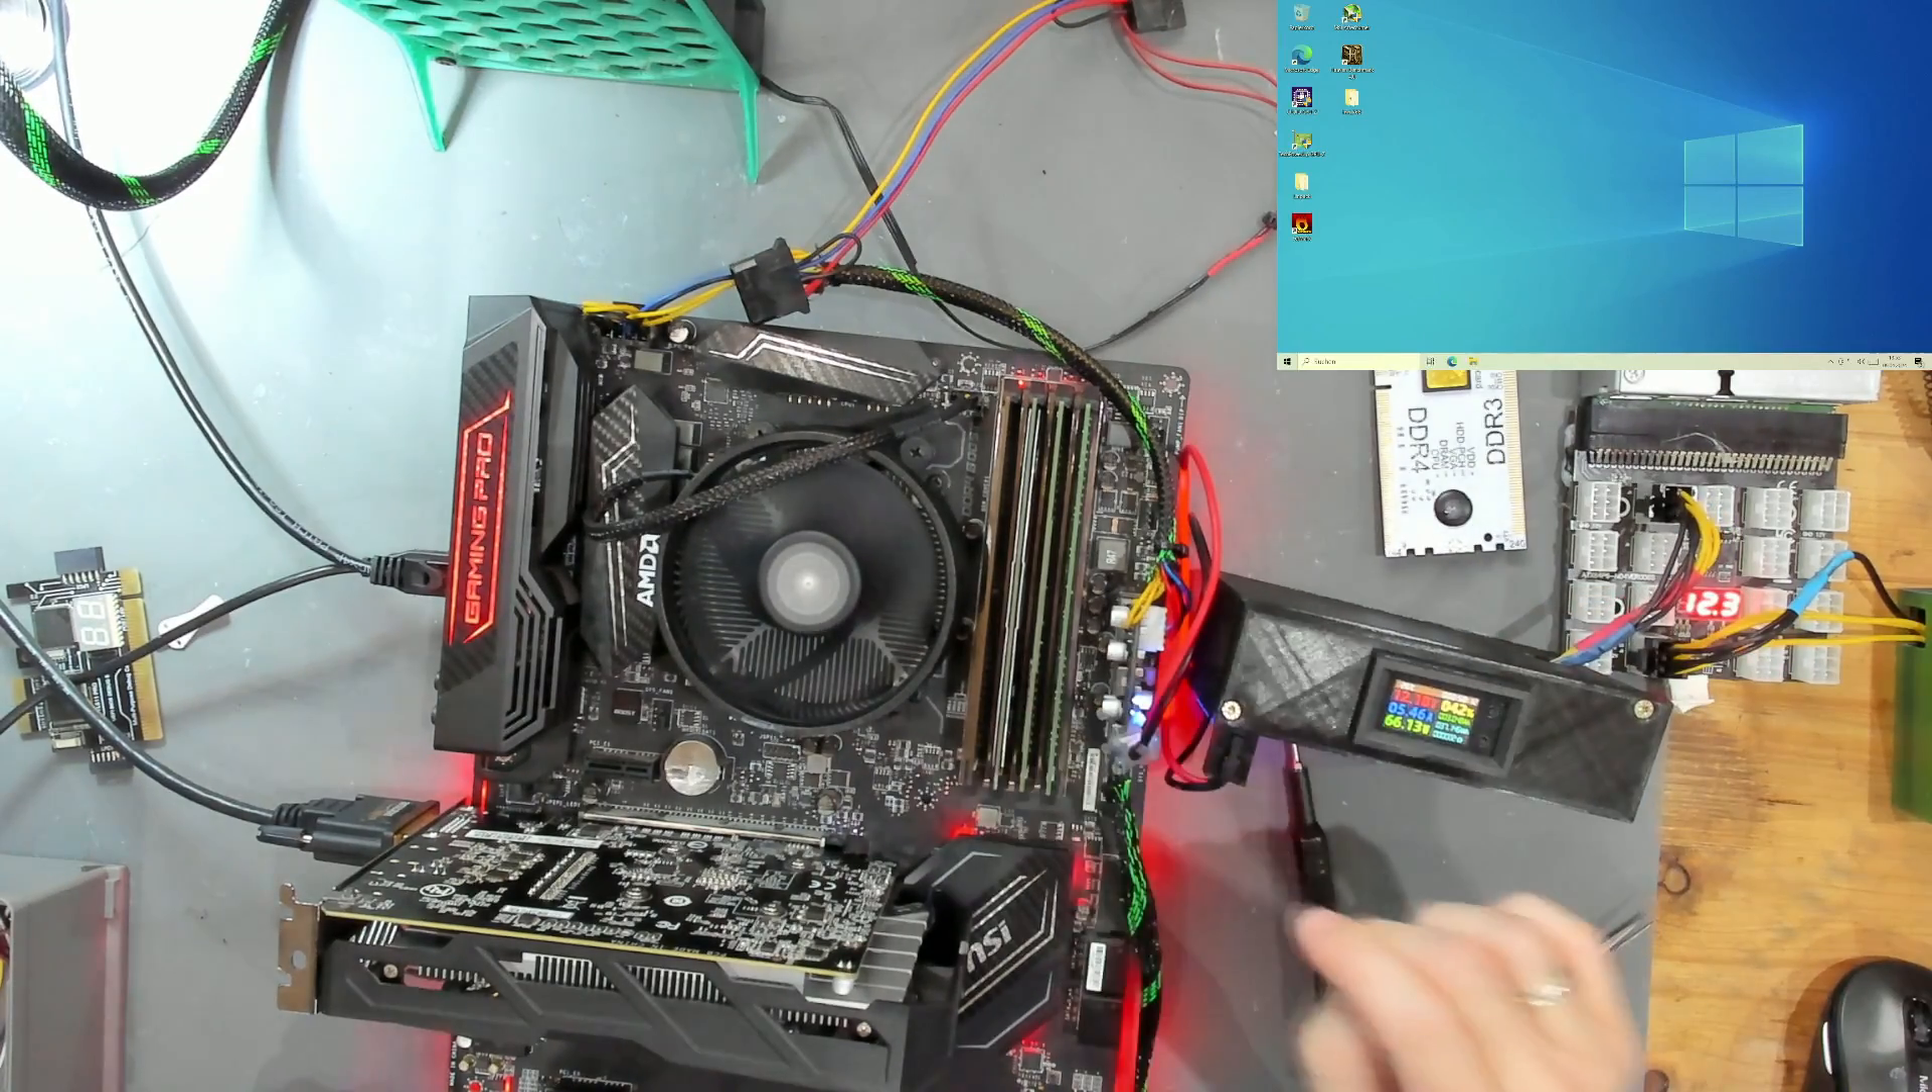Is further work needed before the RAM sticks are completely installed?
No.